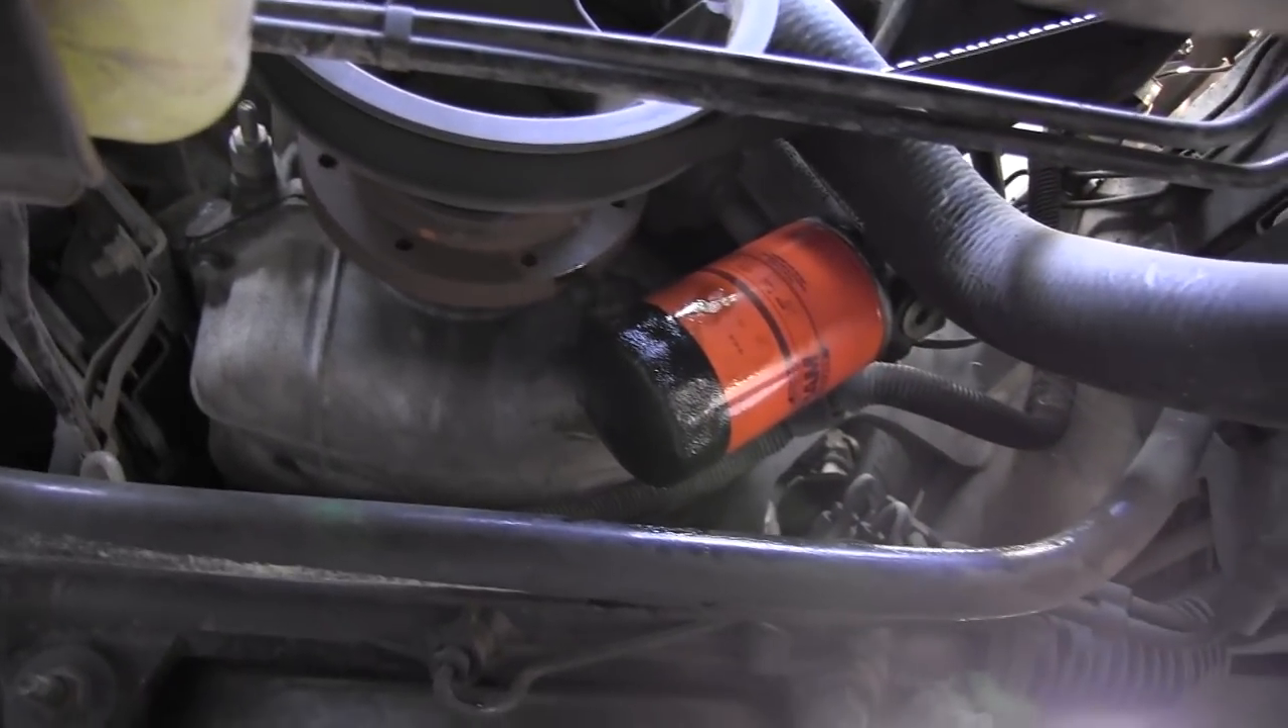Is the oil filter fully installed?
Yes.